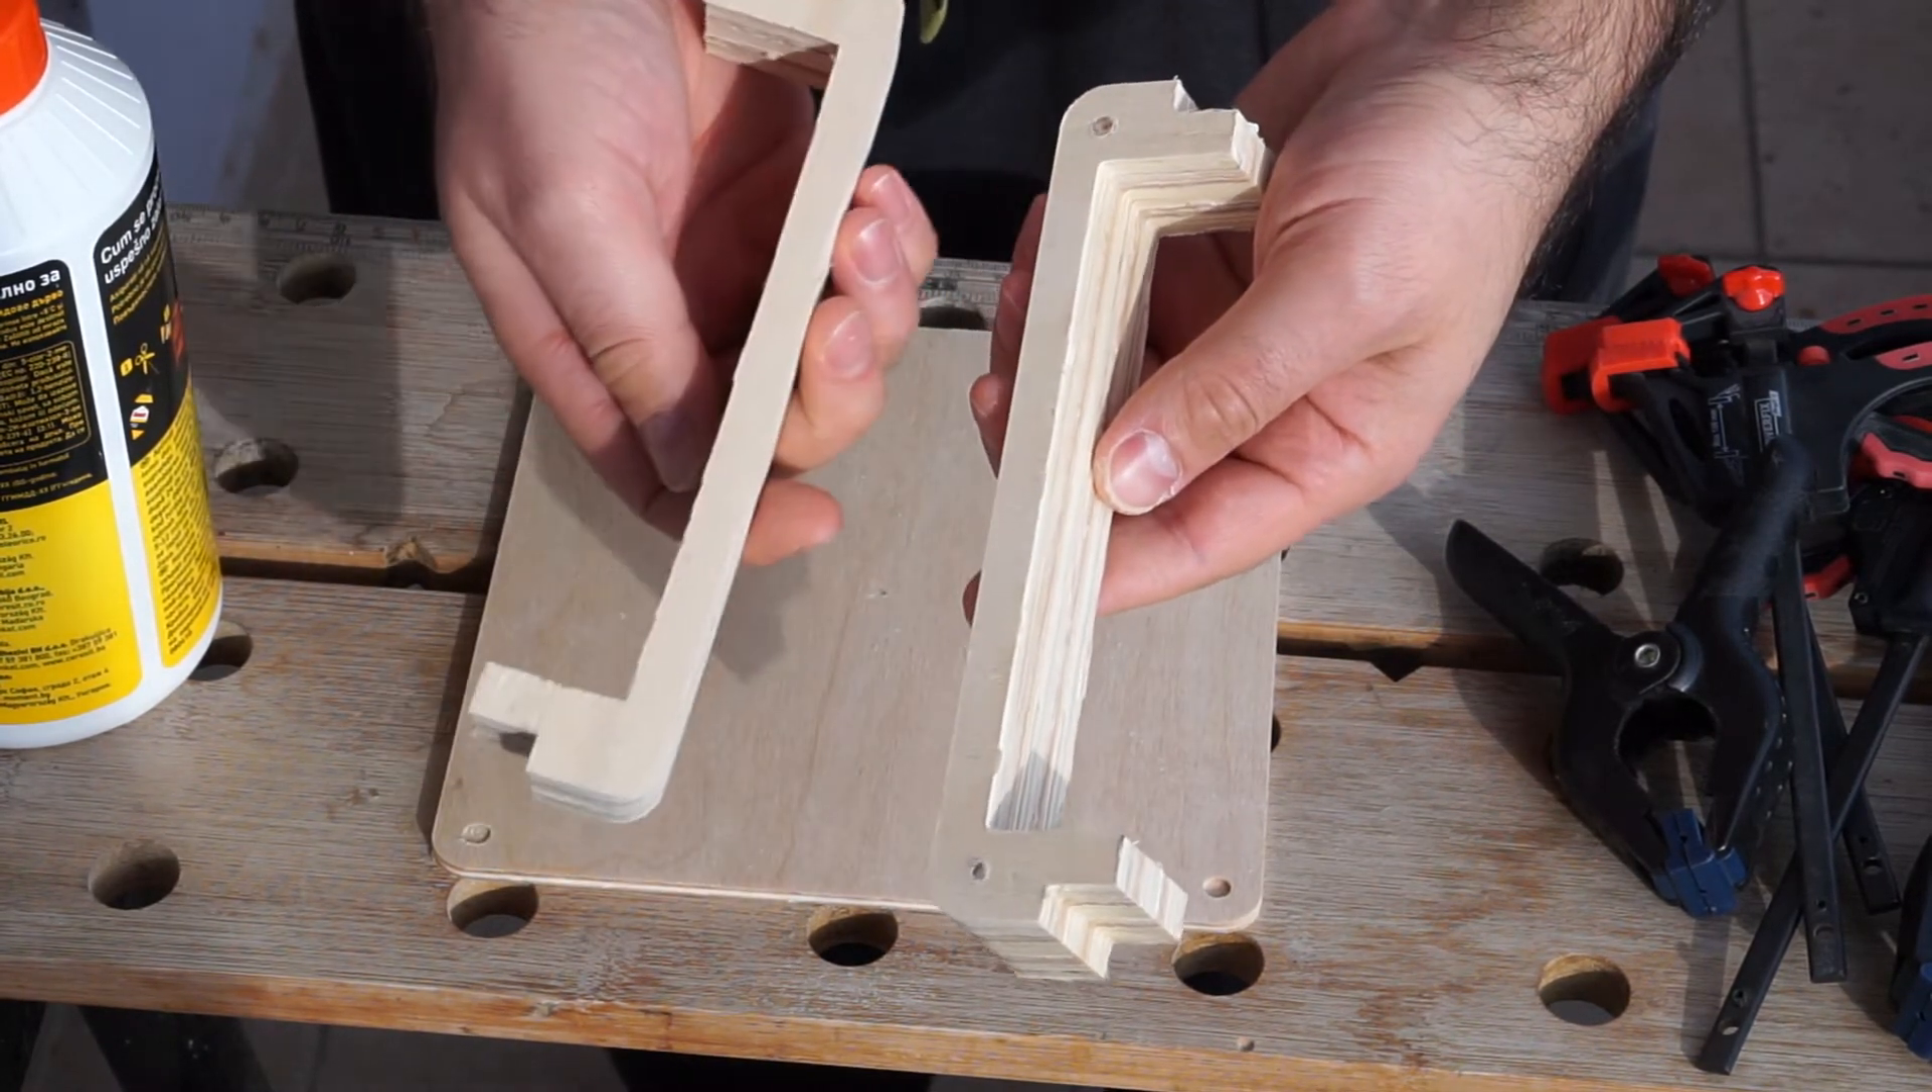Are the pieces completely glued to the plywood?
No.